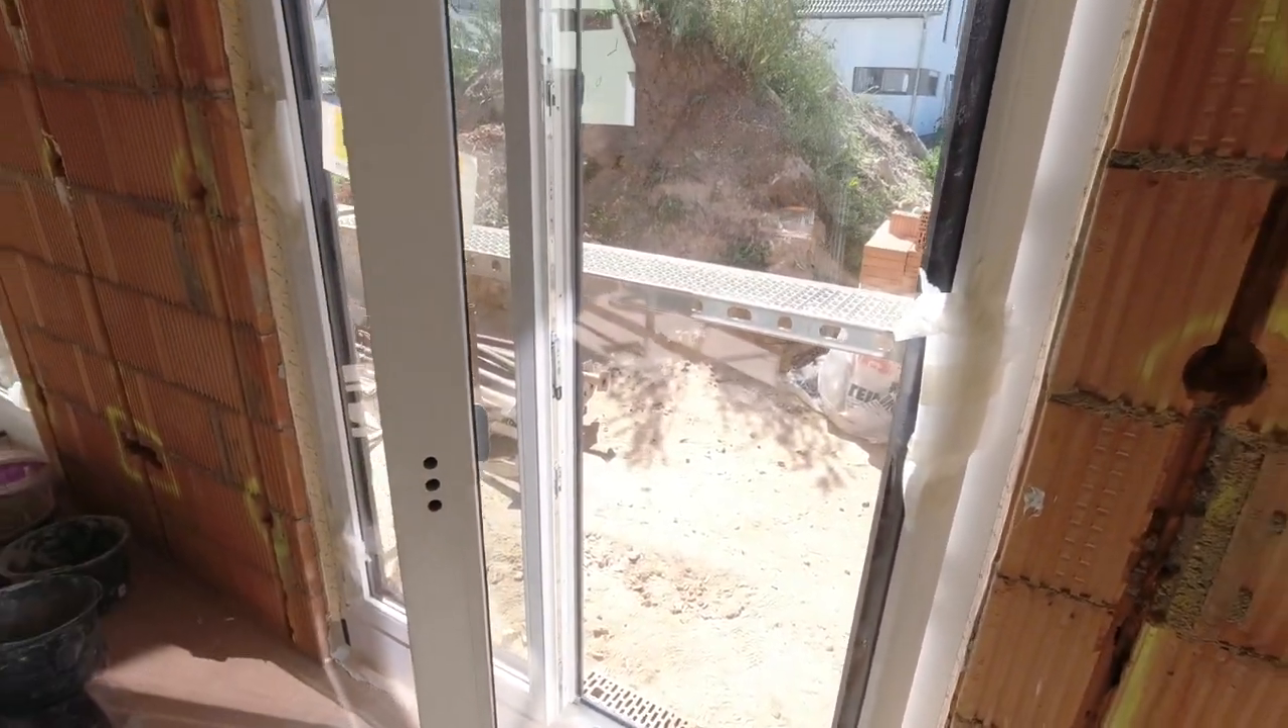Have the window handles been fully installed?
No.